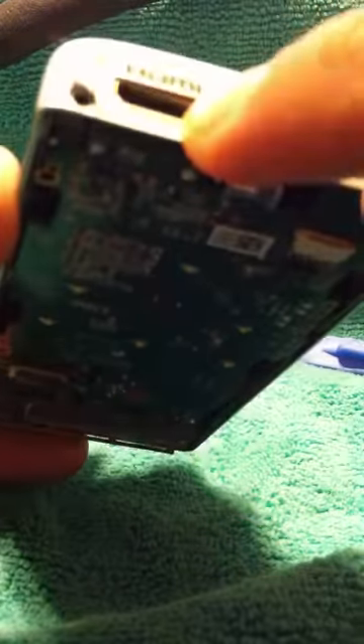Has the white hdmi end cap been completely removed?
No.